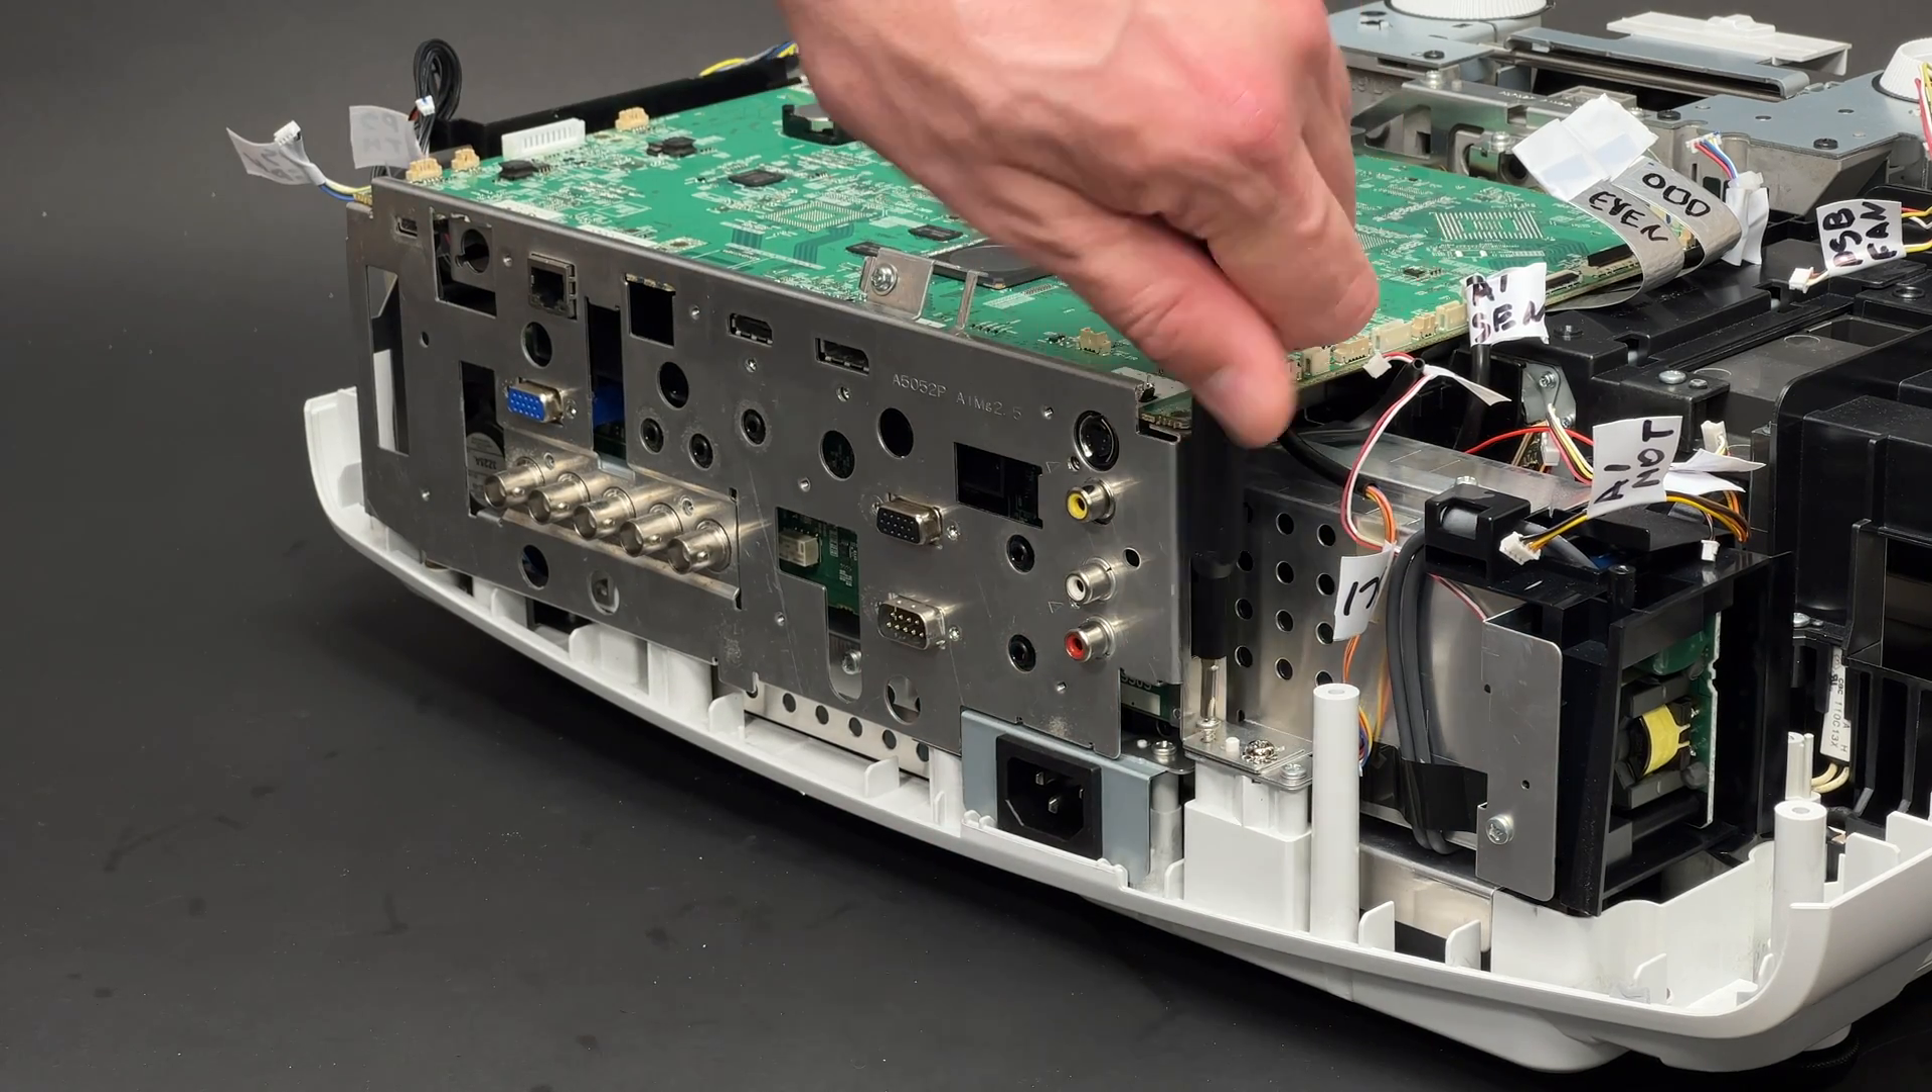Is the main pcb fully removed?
No.